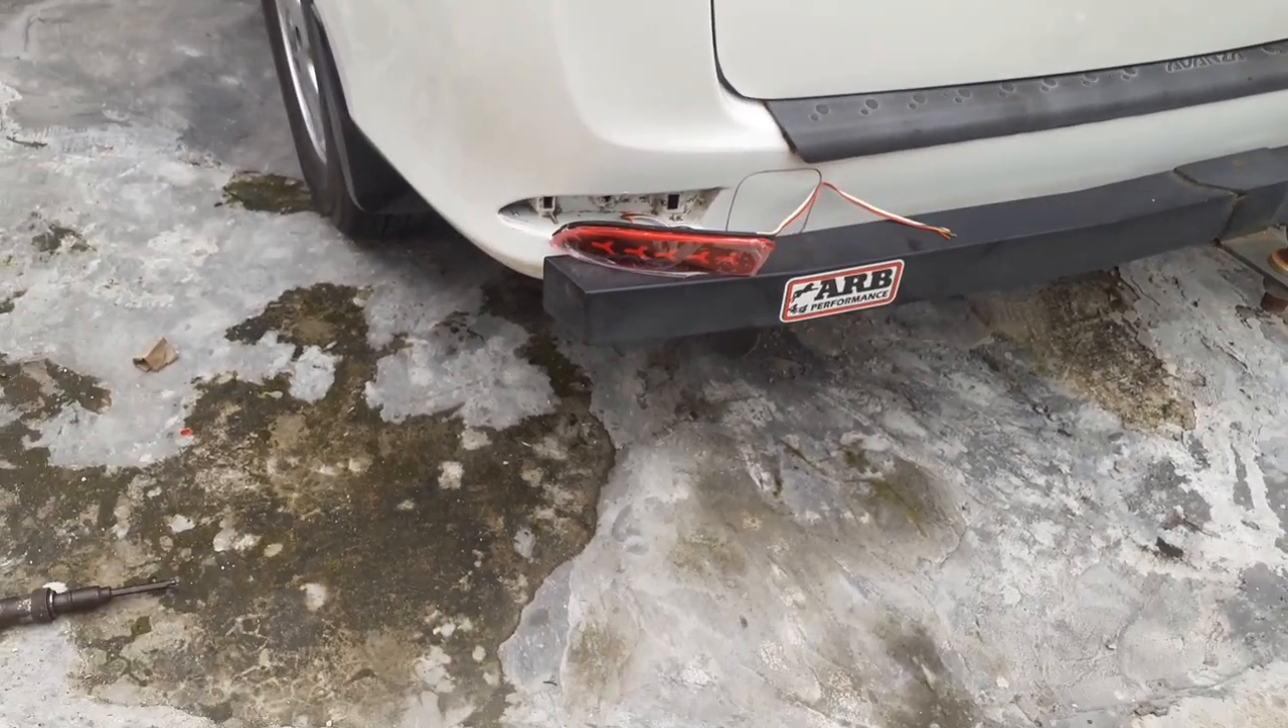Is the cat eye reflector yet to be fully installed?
Yes.